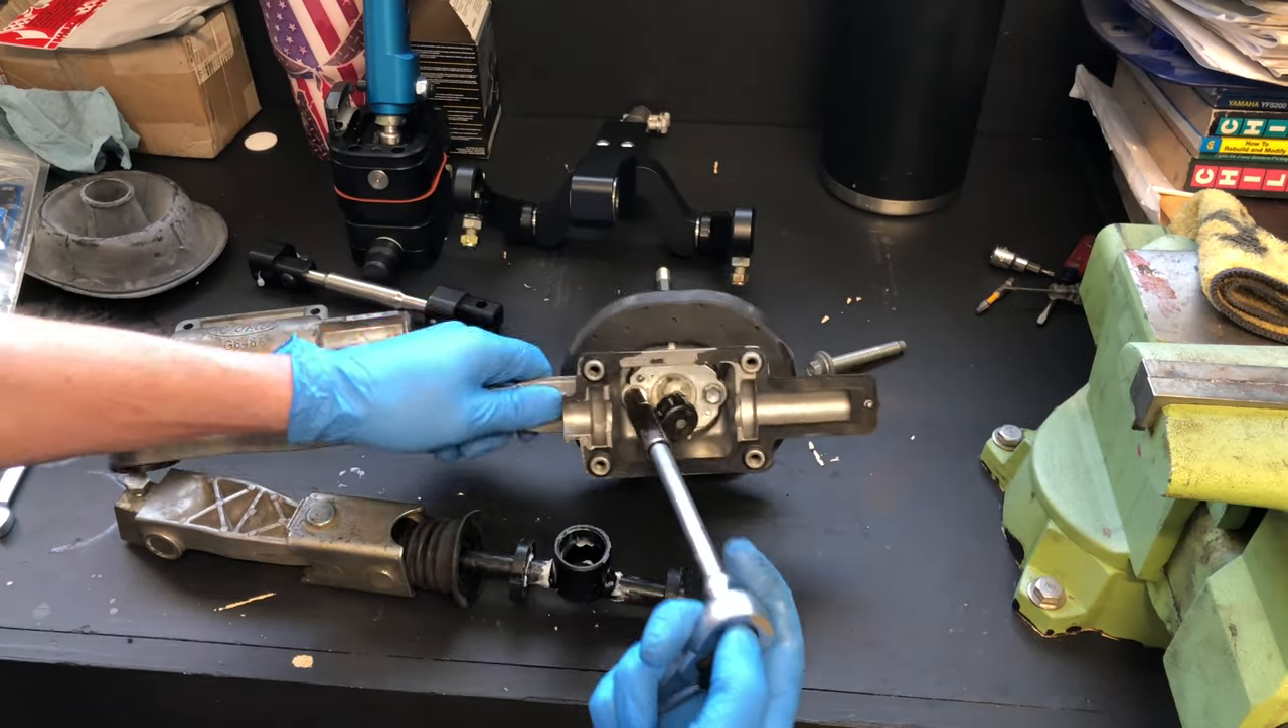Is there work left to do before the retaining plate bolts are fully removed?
Yes.